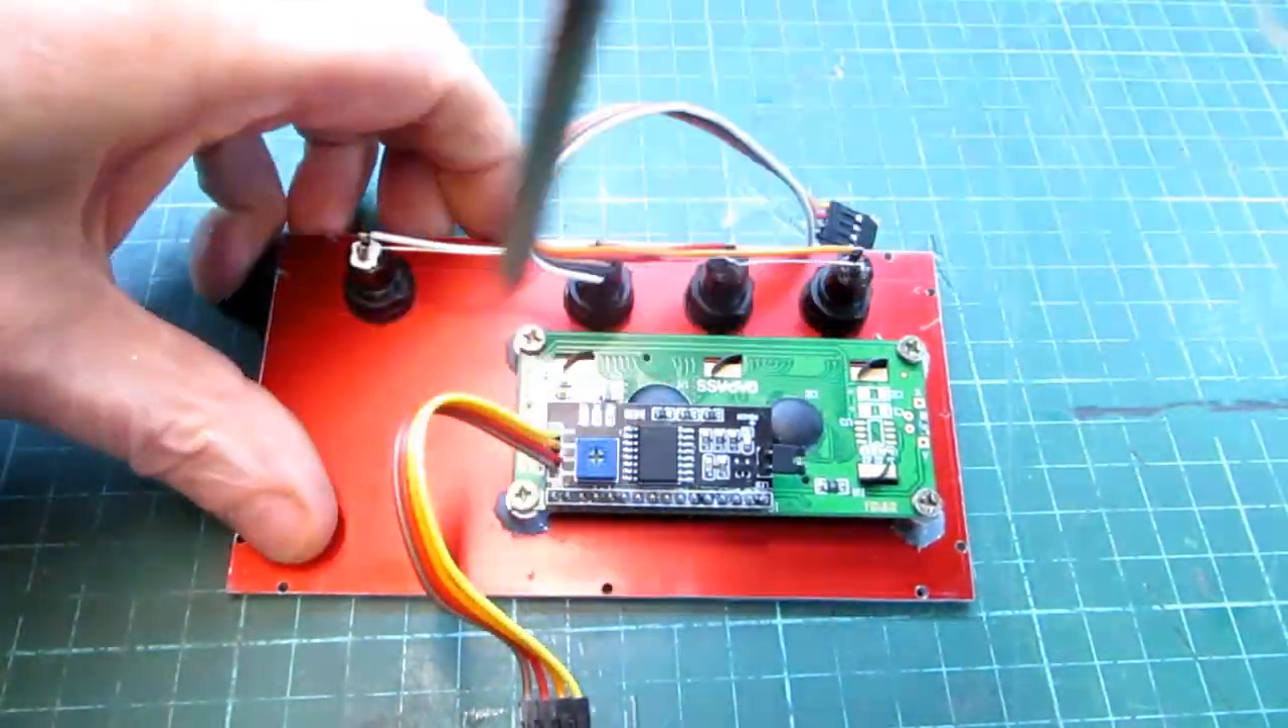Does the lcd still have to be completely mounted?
No.